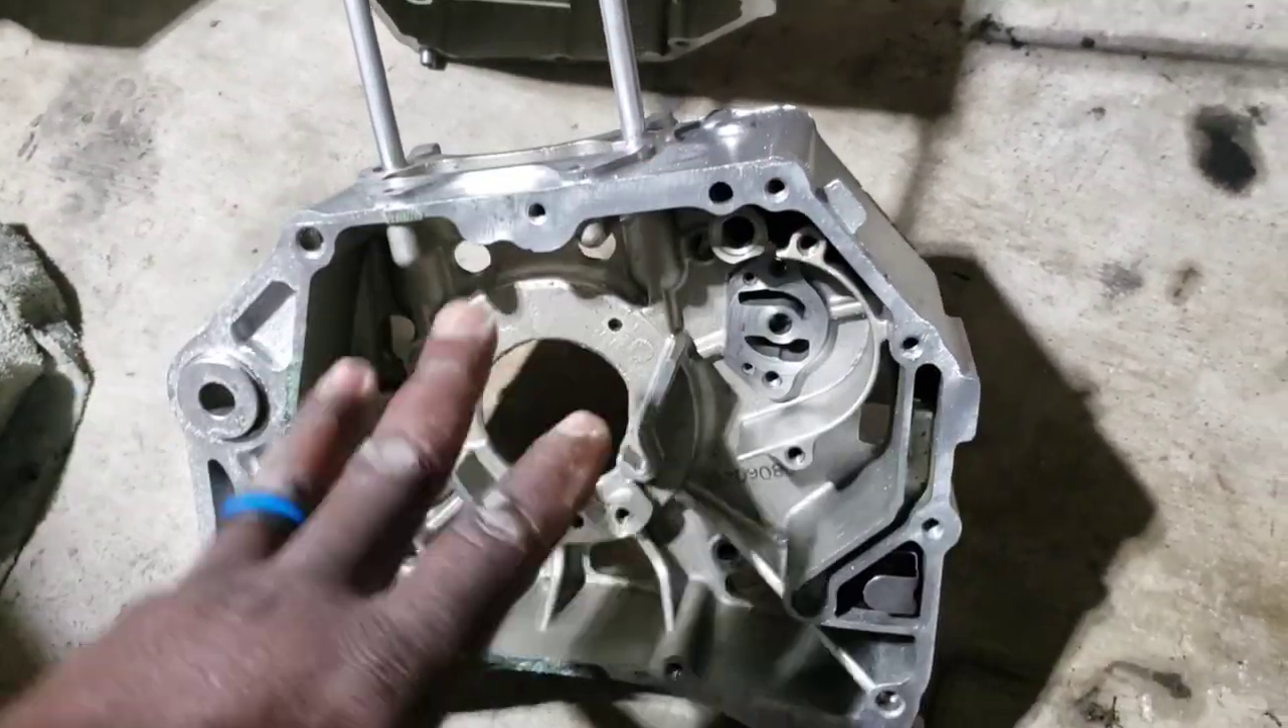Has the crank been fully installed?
No.